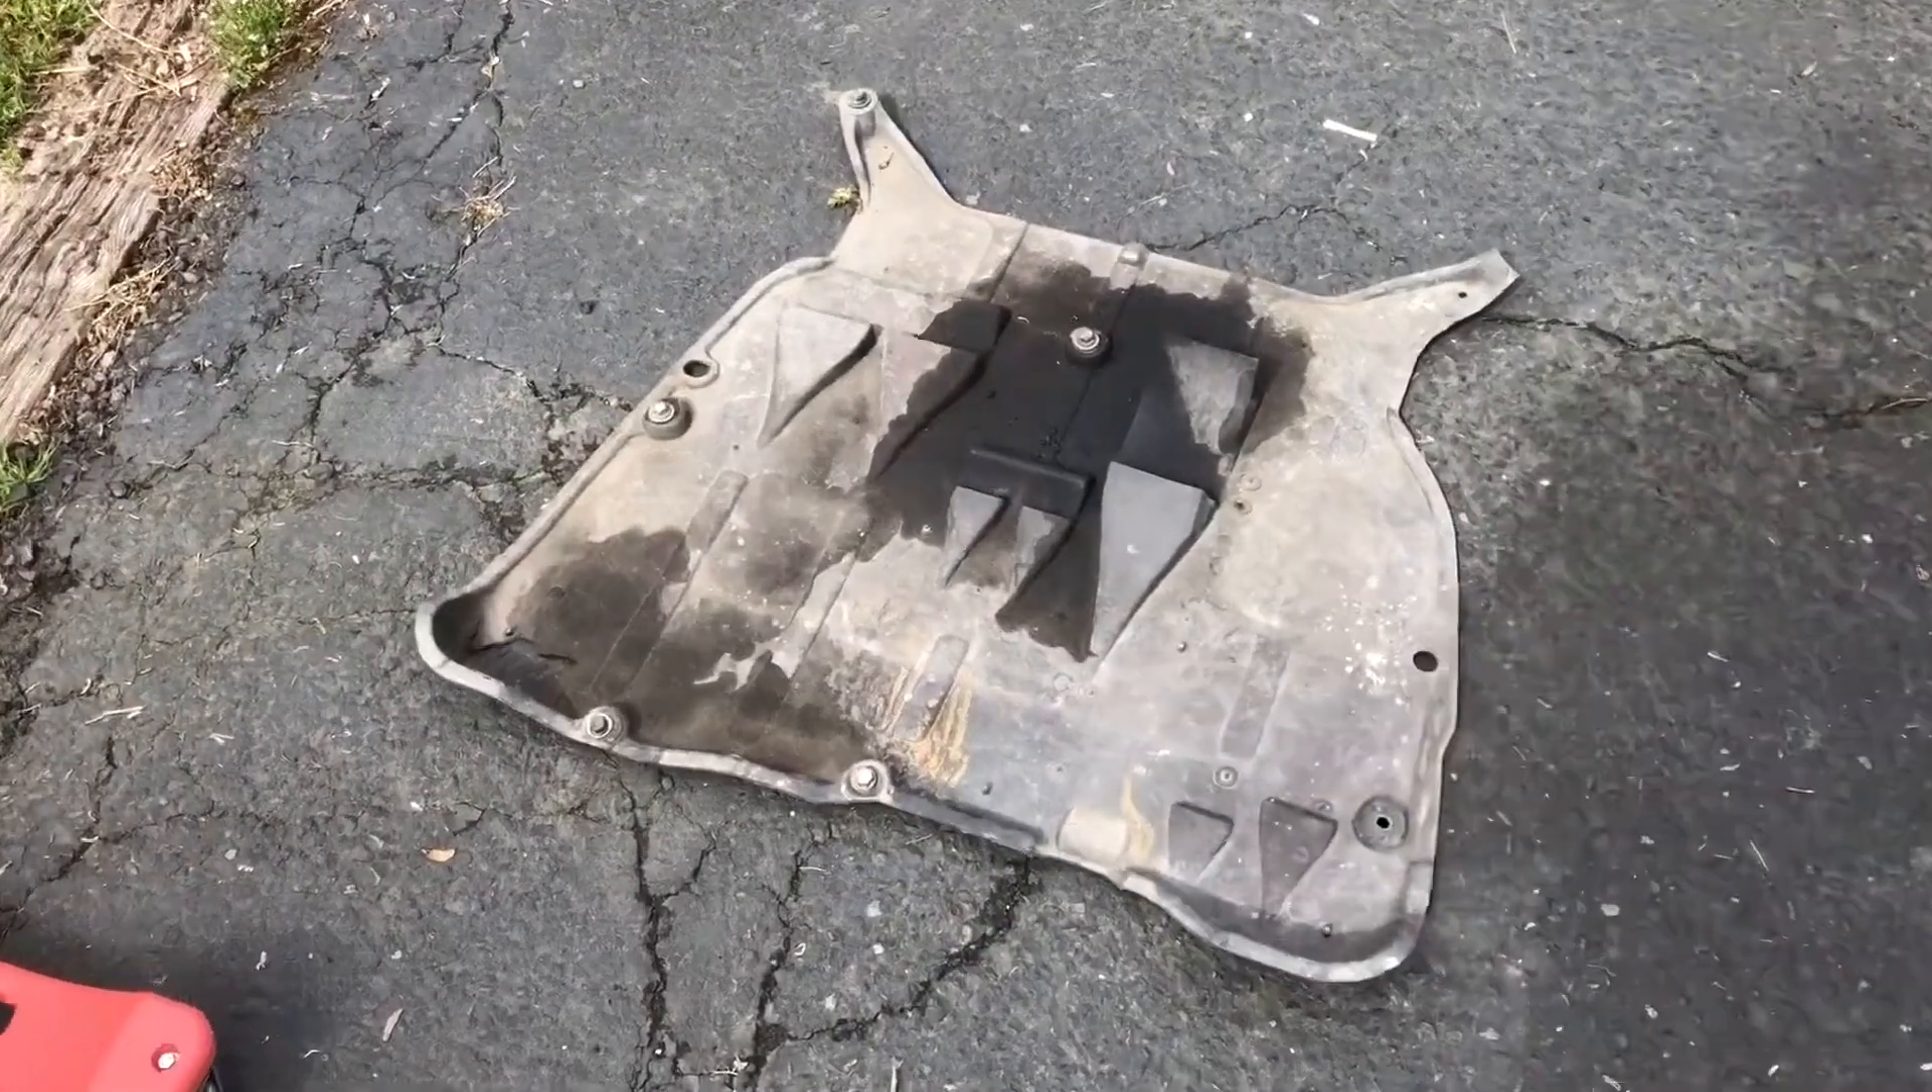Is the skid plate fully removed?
Yes.